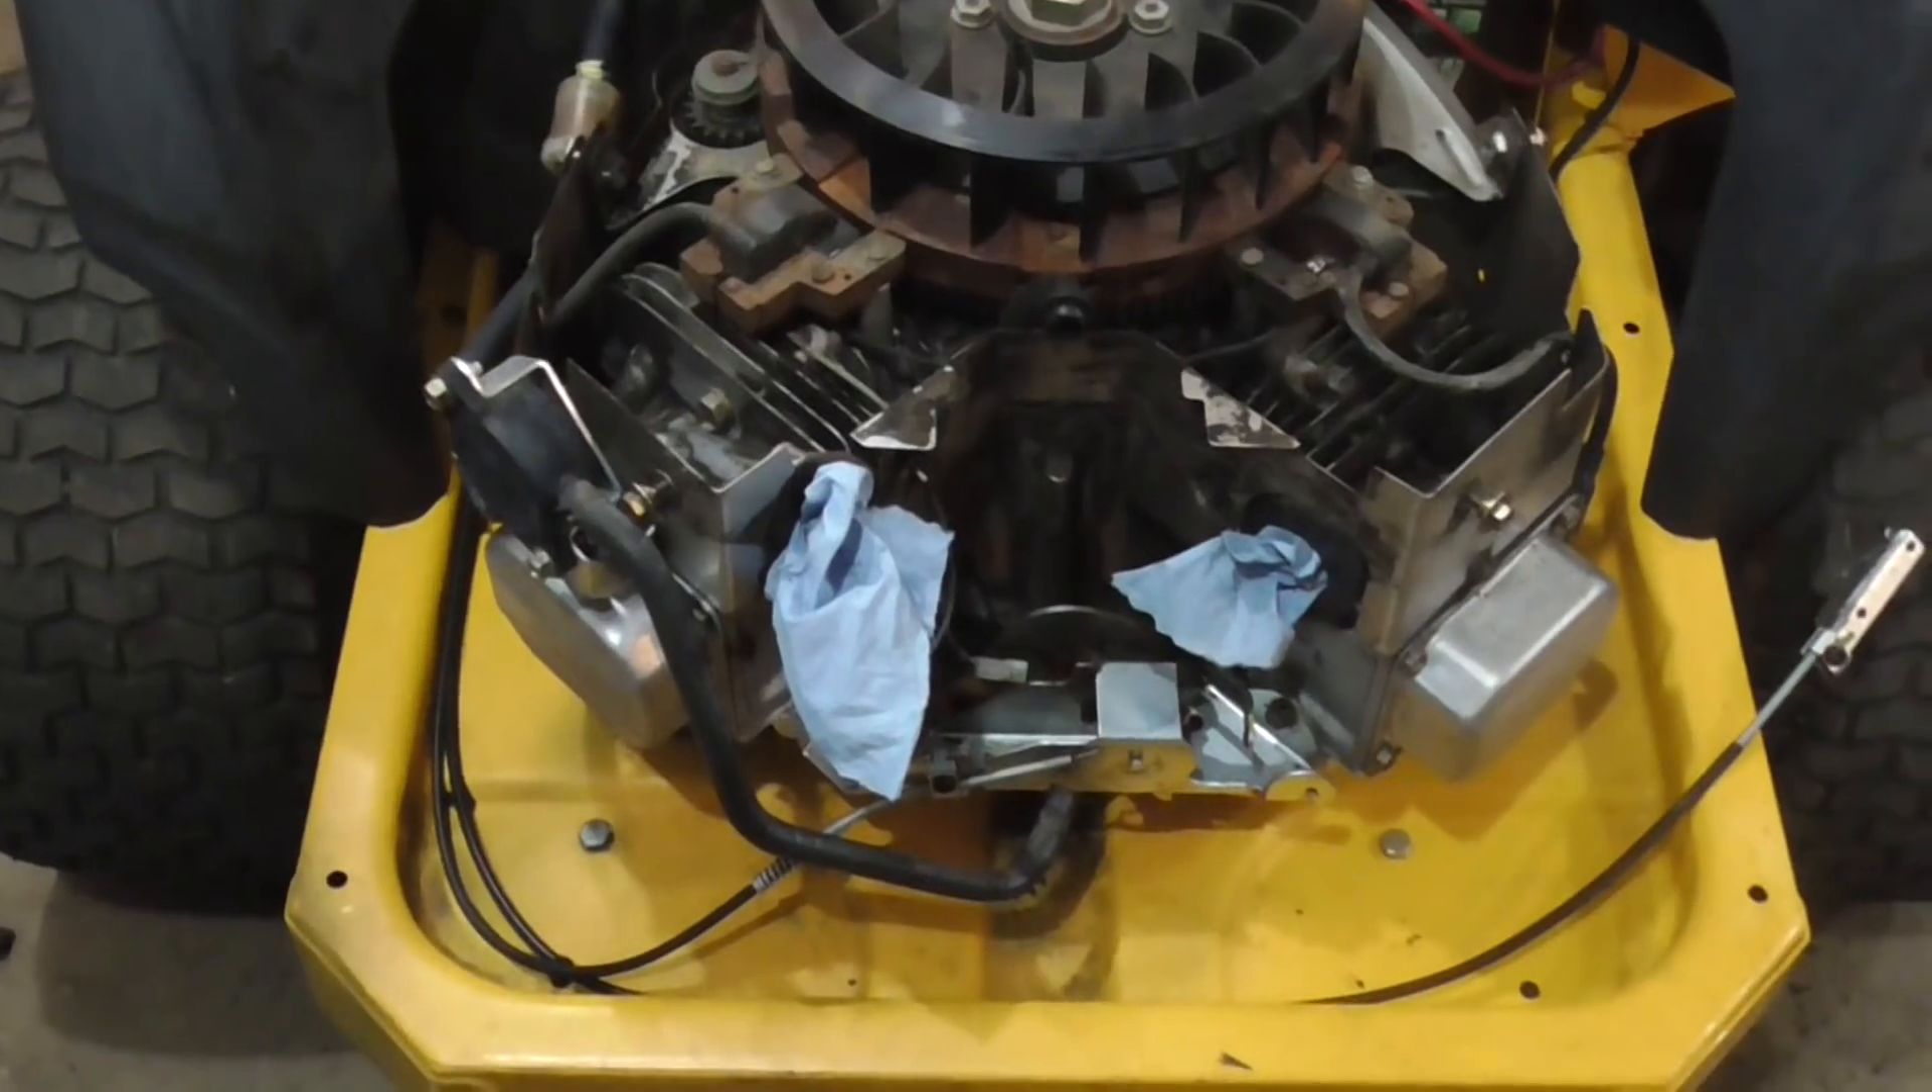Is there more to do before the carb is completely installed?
Yes.